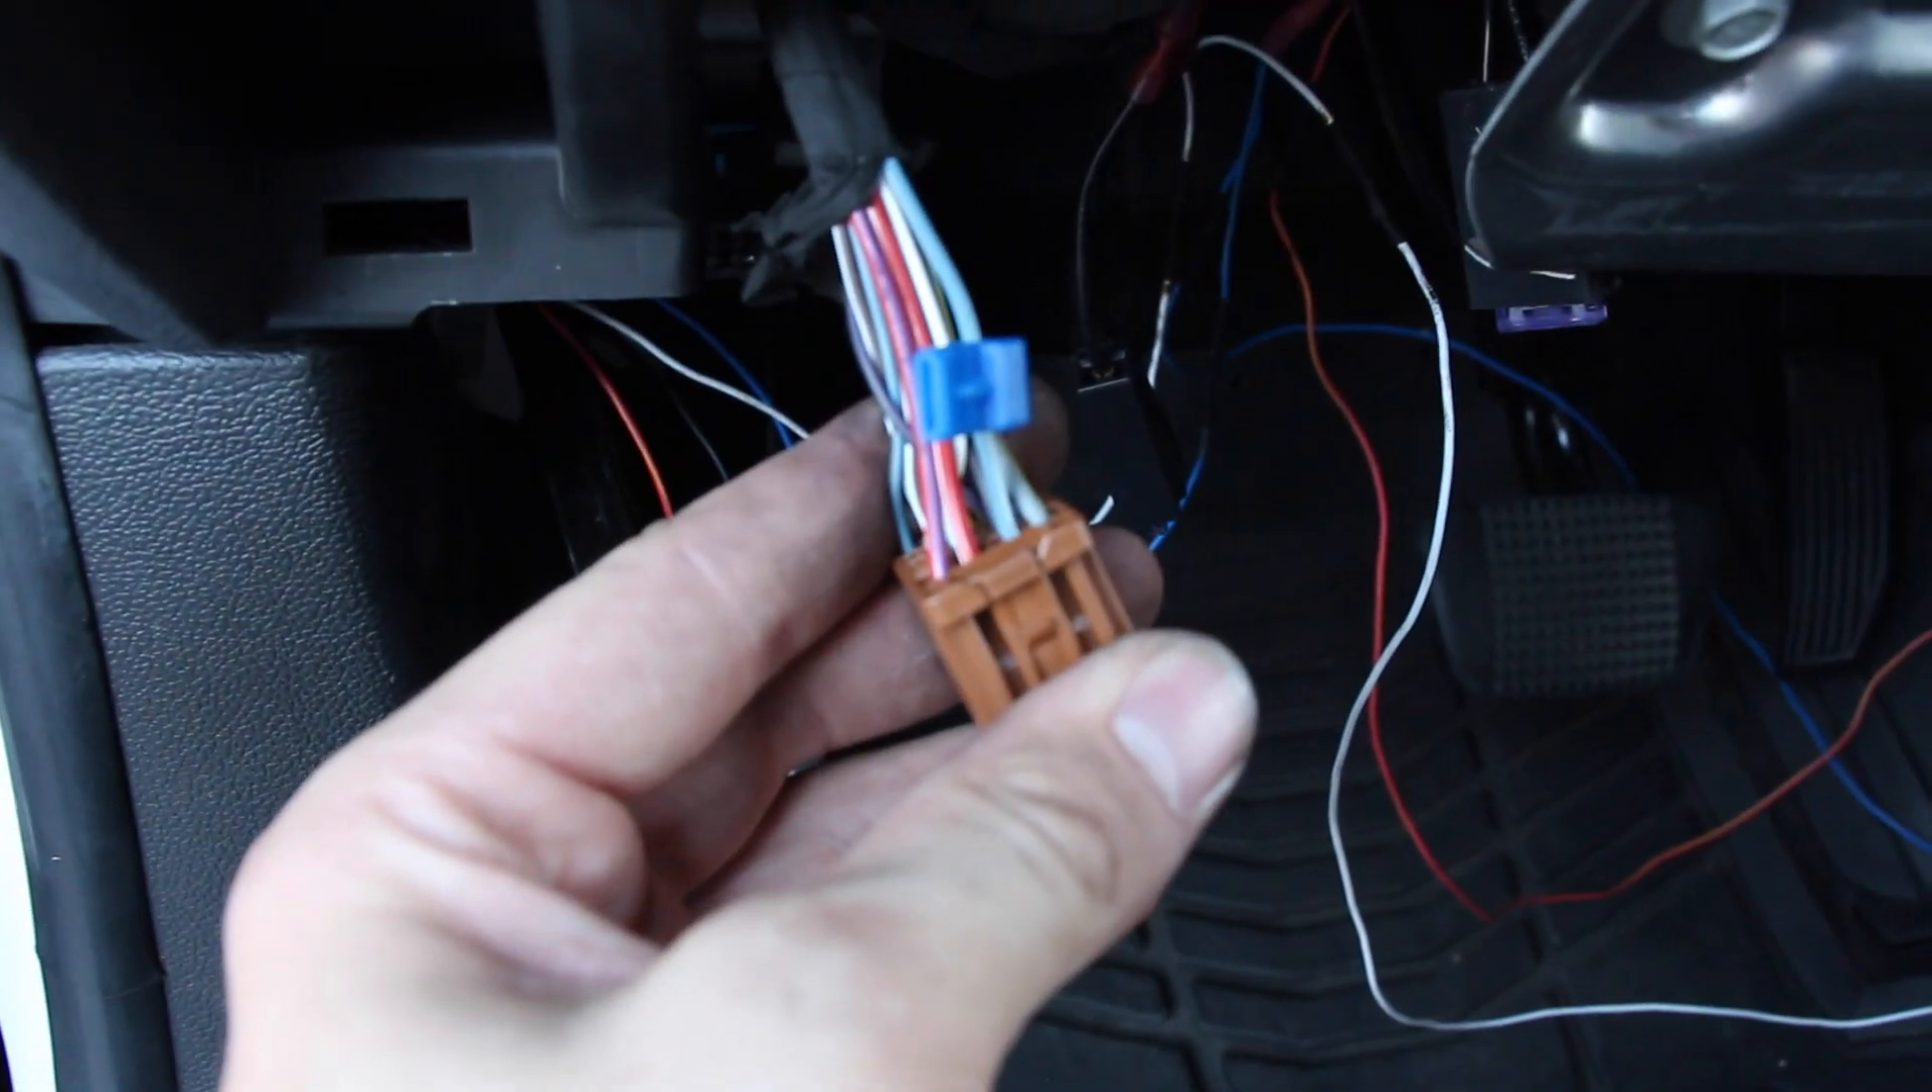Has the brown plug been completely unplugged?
Yes.